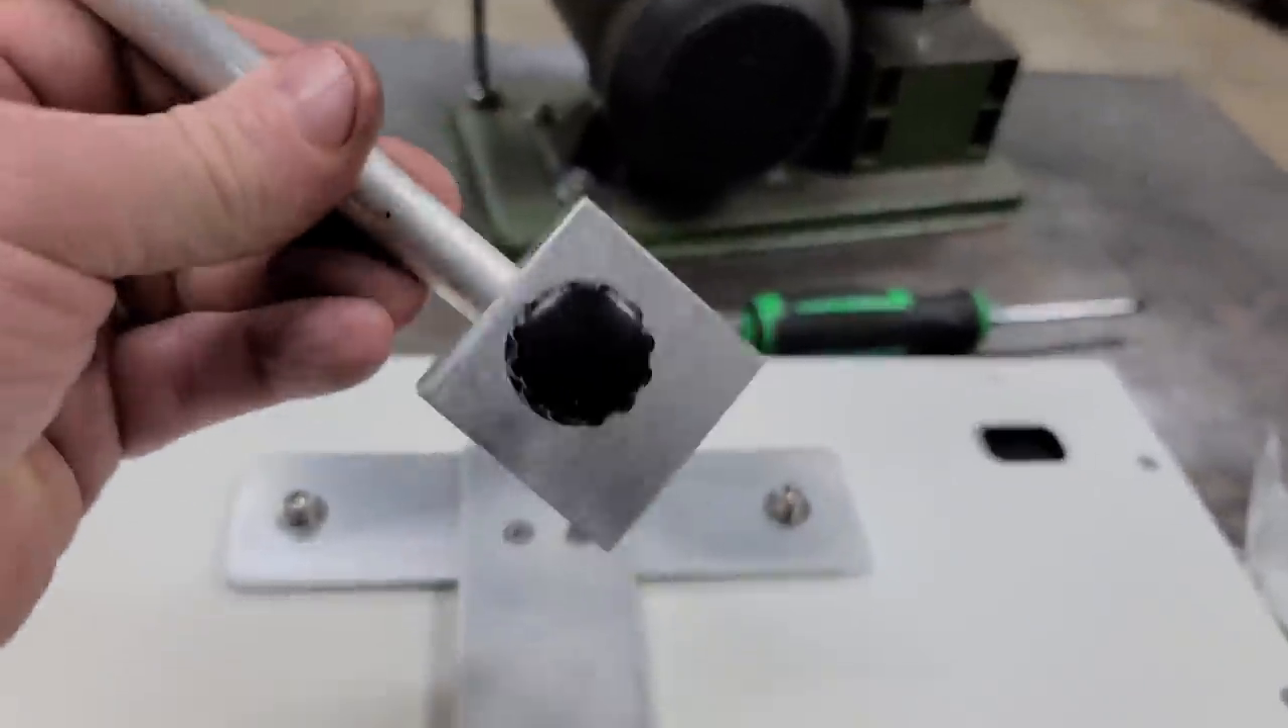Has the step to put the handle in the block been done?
Yes.